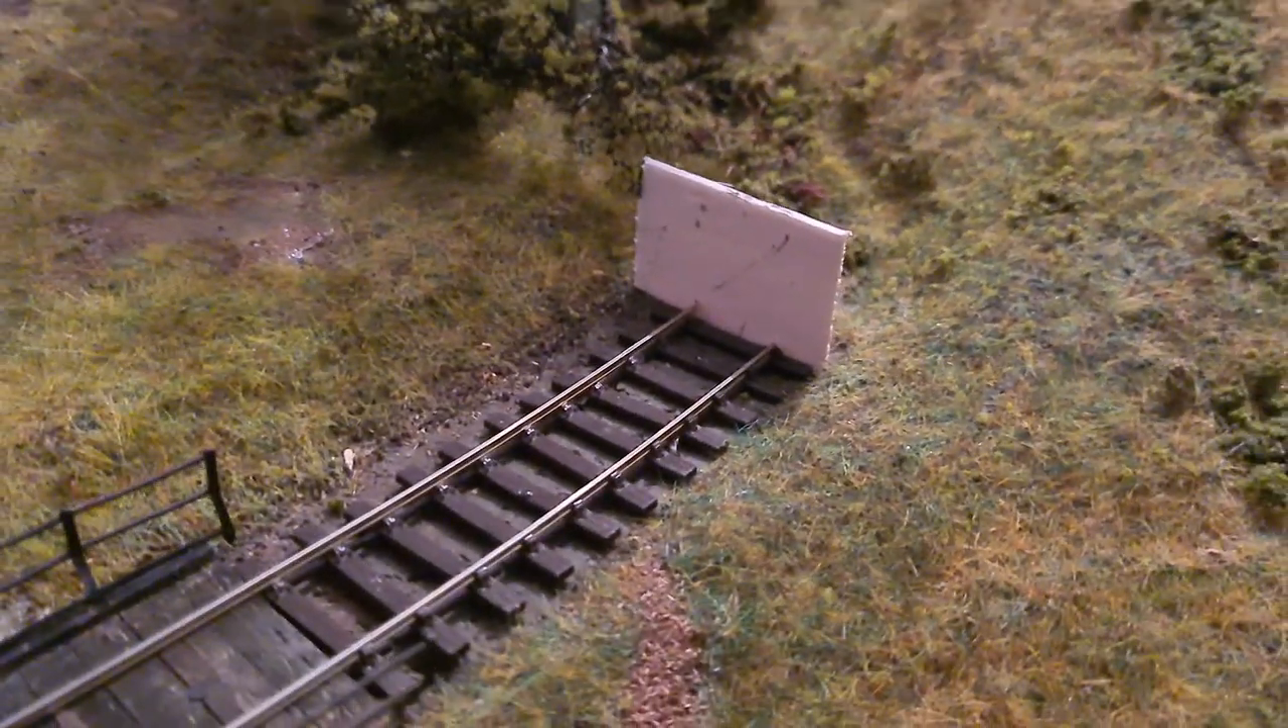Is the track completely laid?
Yes.